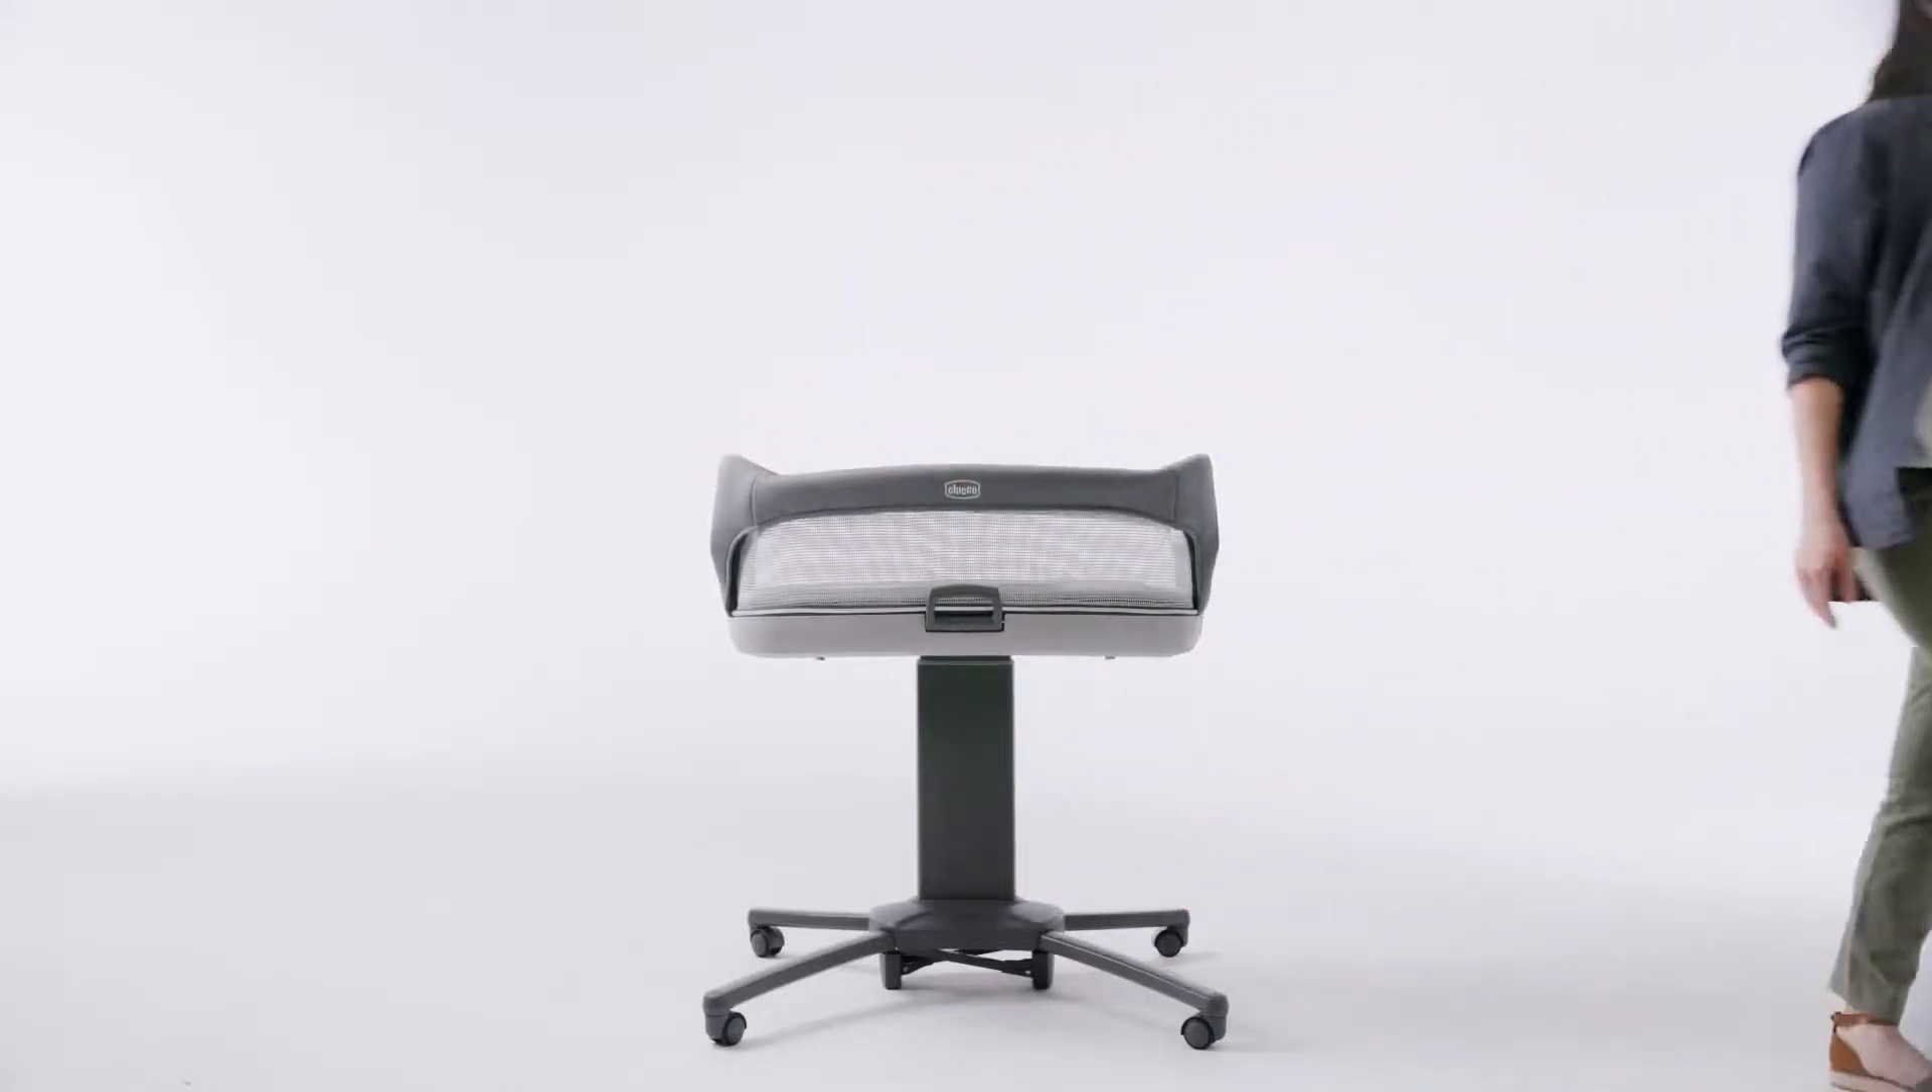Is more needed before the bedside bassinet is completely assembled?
No.